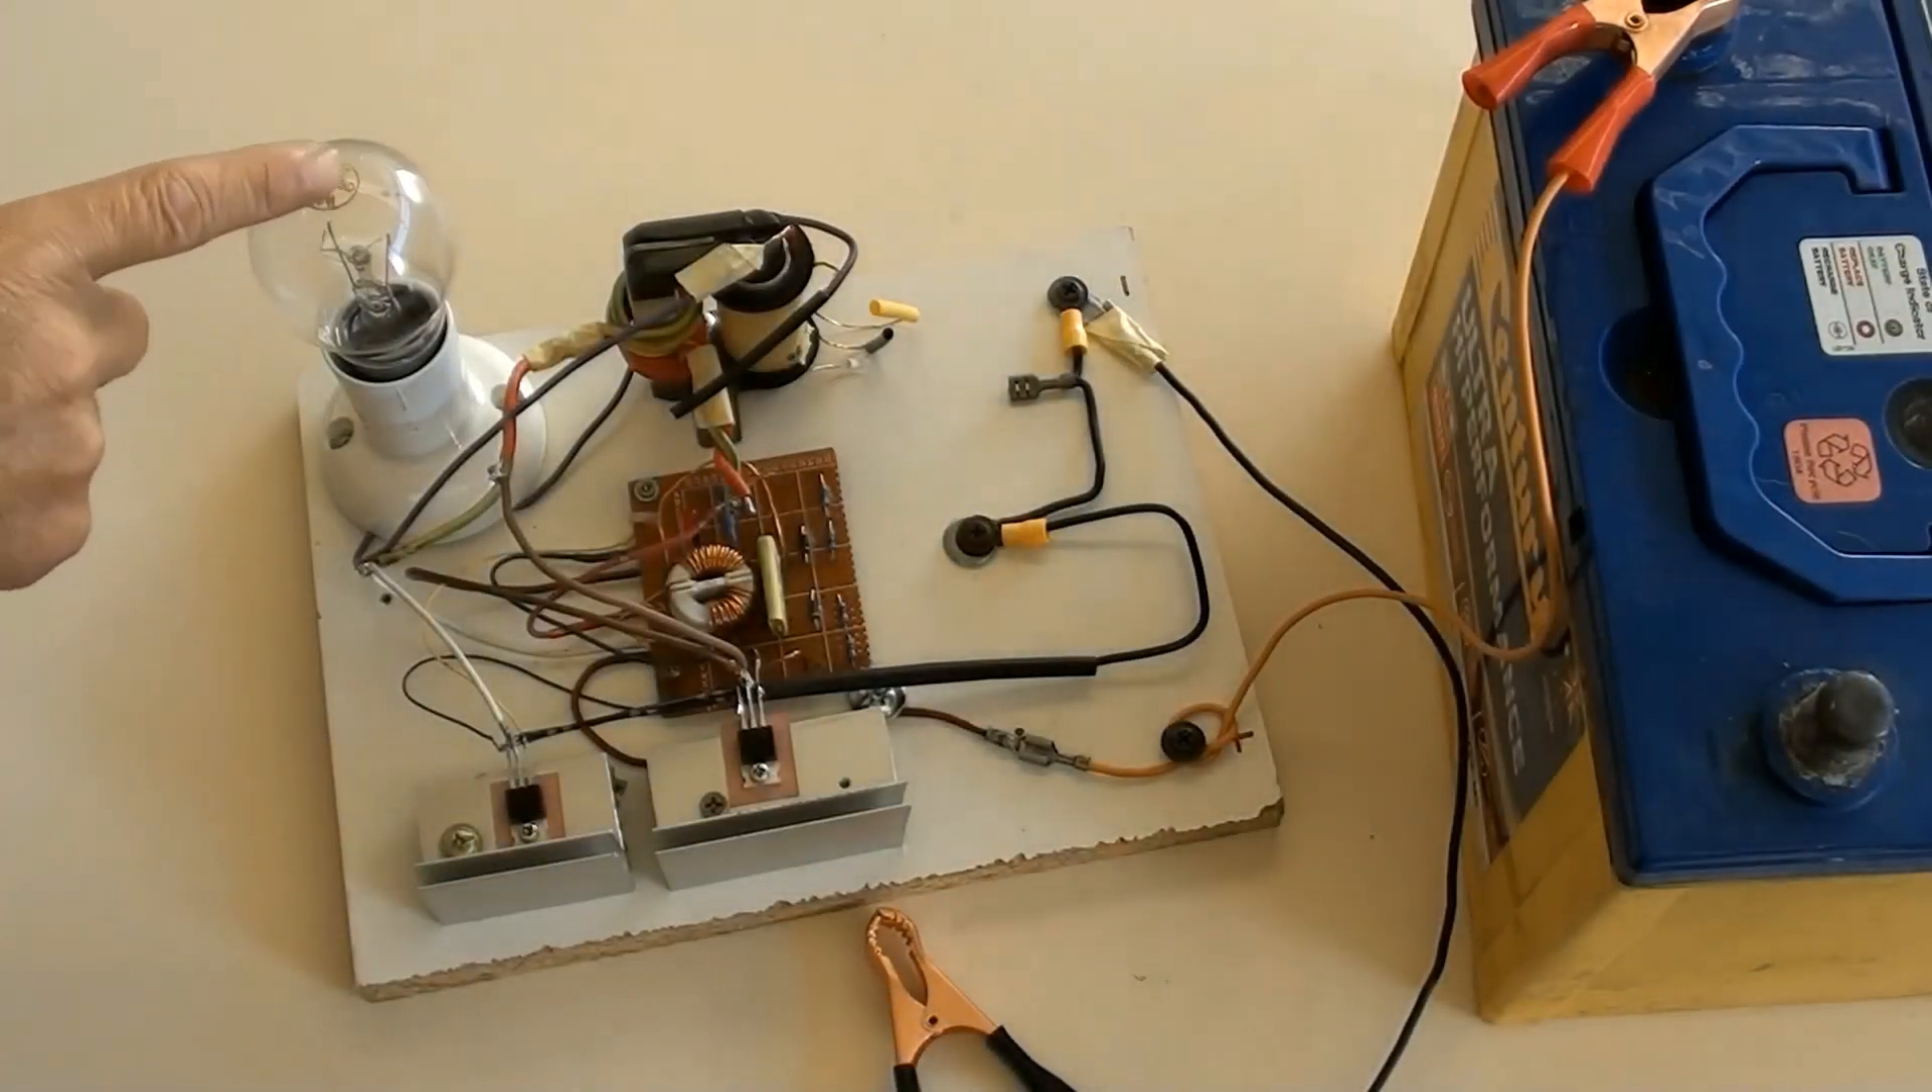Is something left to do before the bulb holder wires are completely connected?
No.